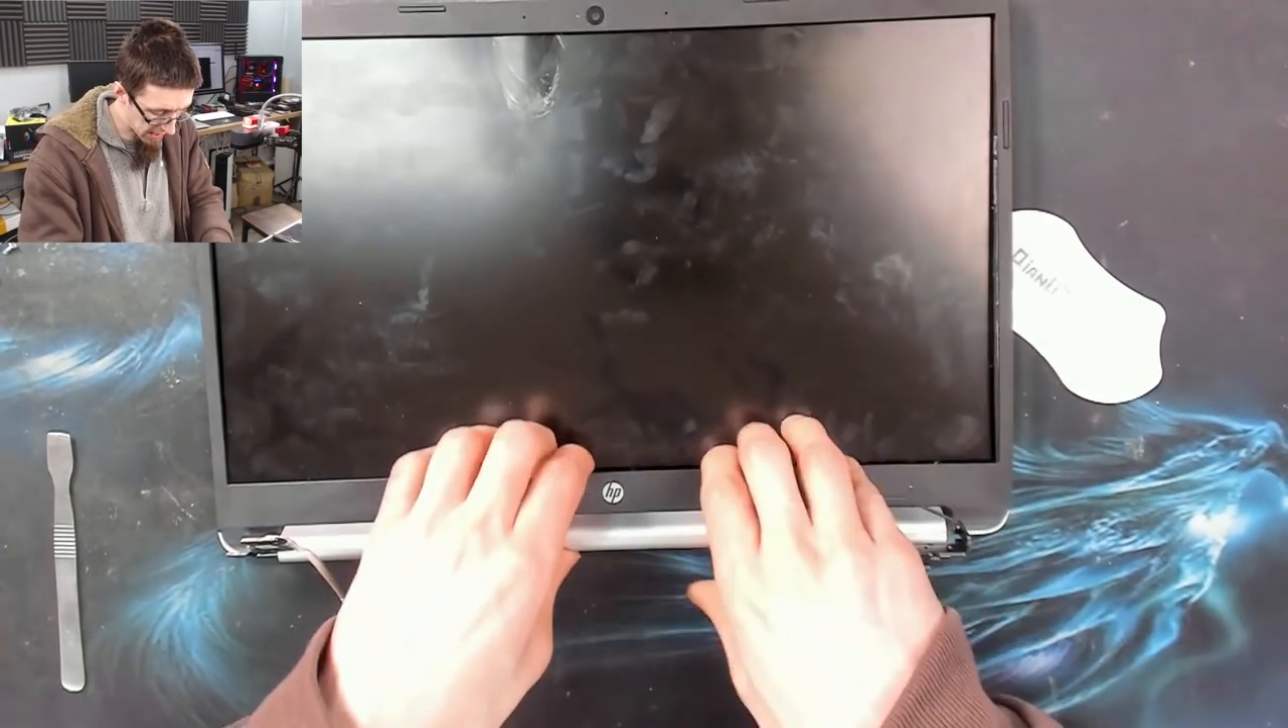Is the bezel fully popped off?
No.